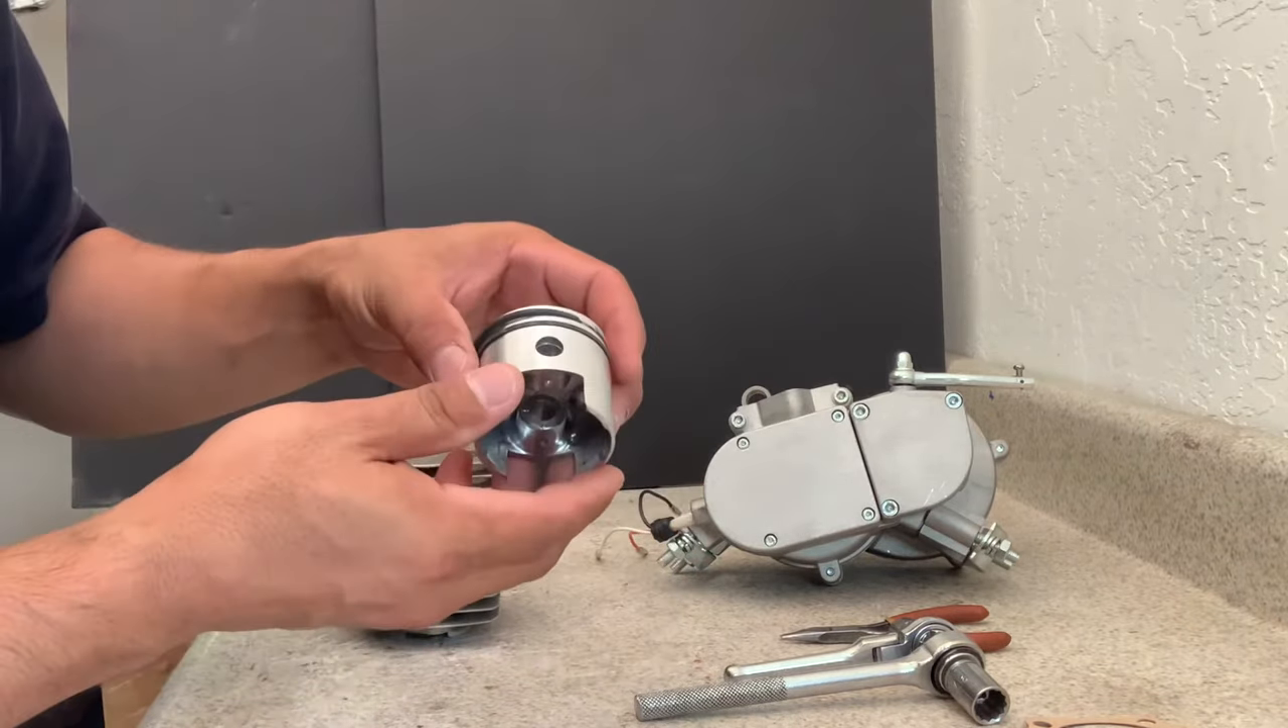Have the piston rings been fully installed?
Yes.